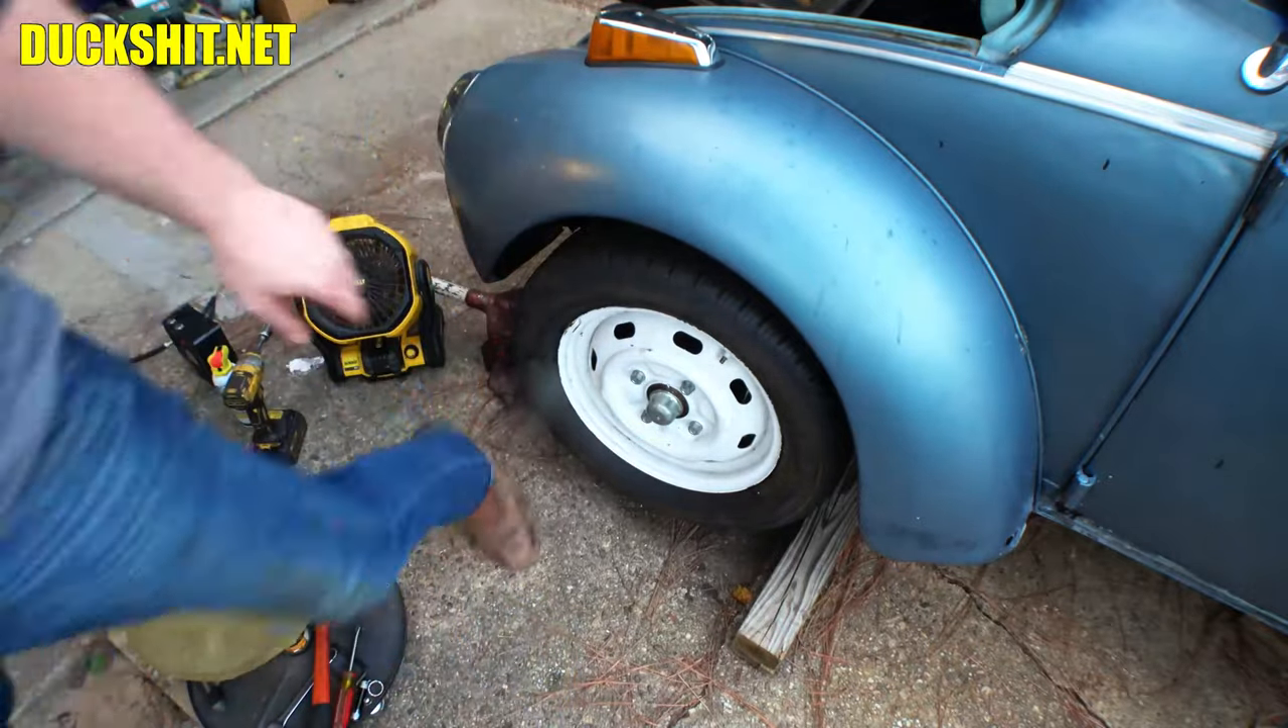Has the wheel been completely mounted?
Yes.